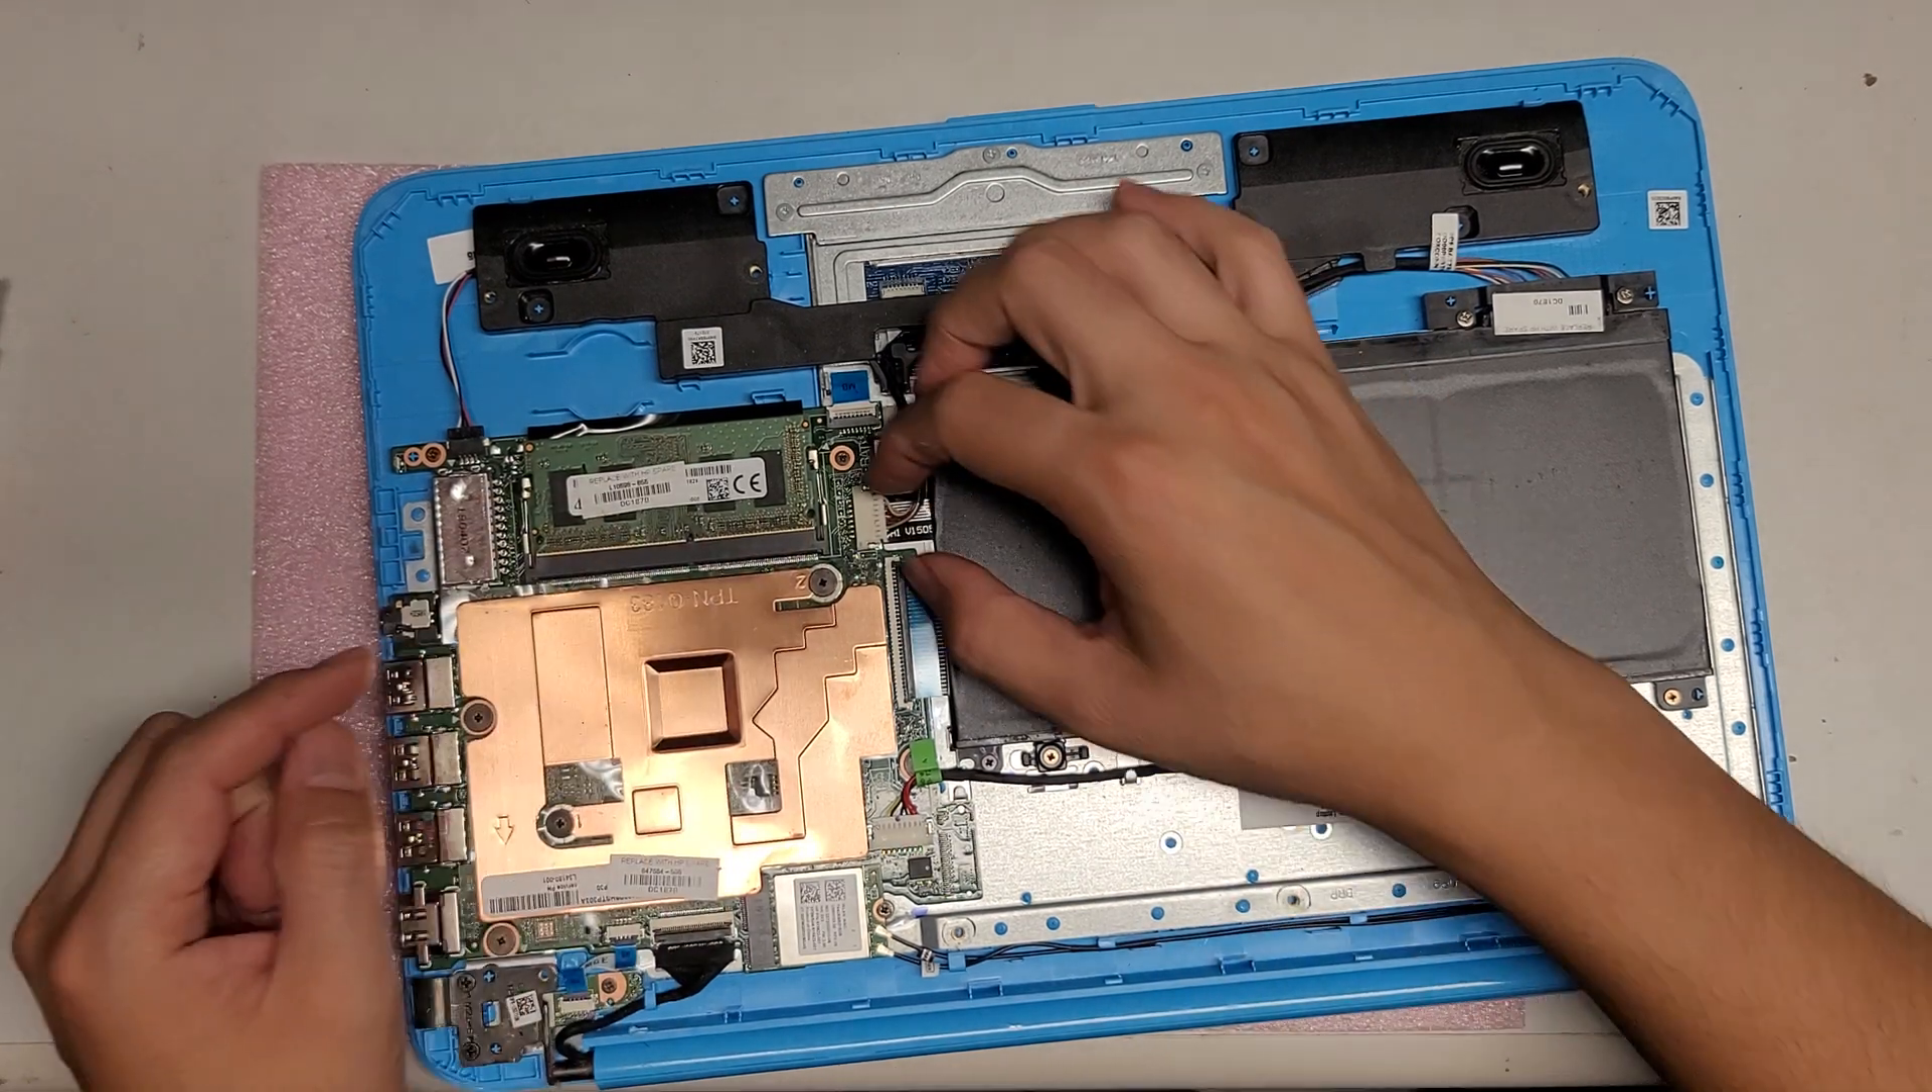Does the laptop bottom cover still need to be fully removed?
No.